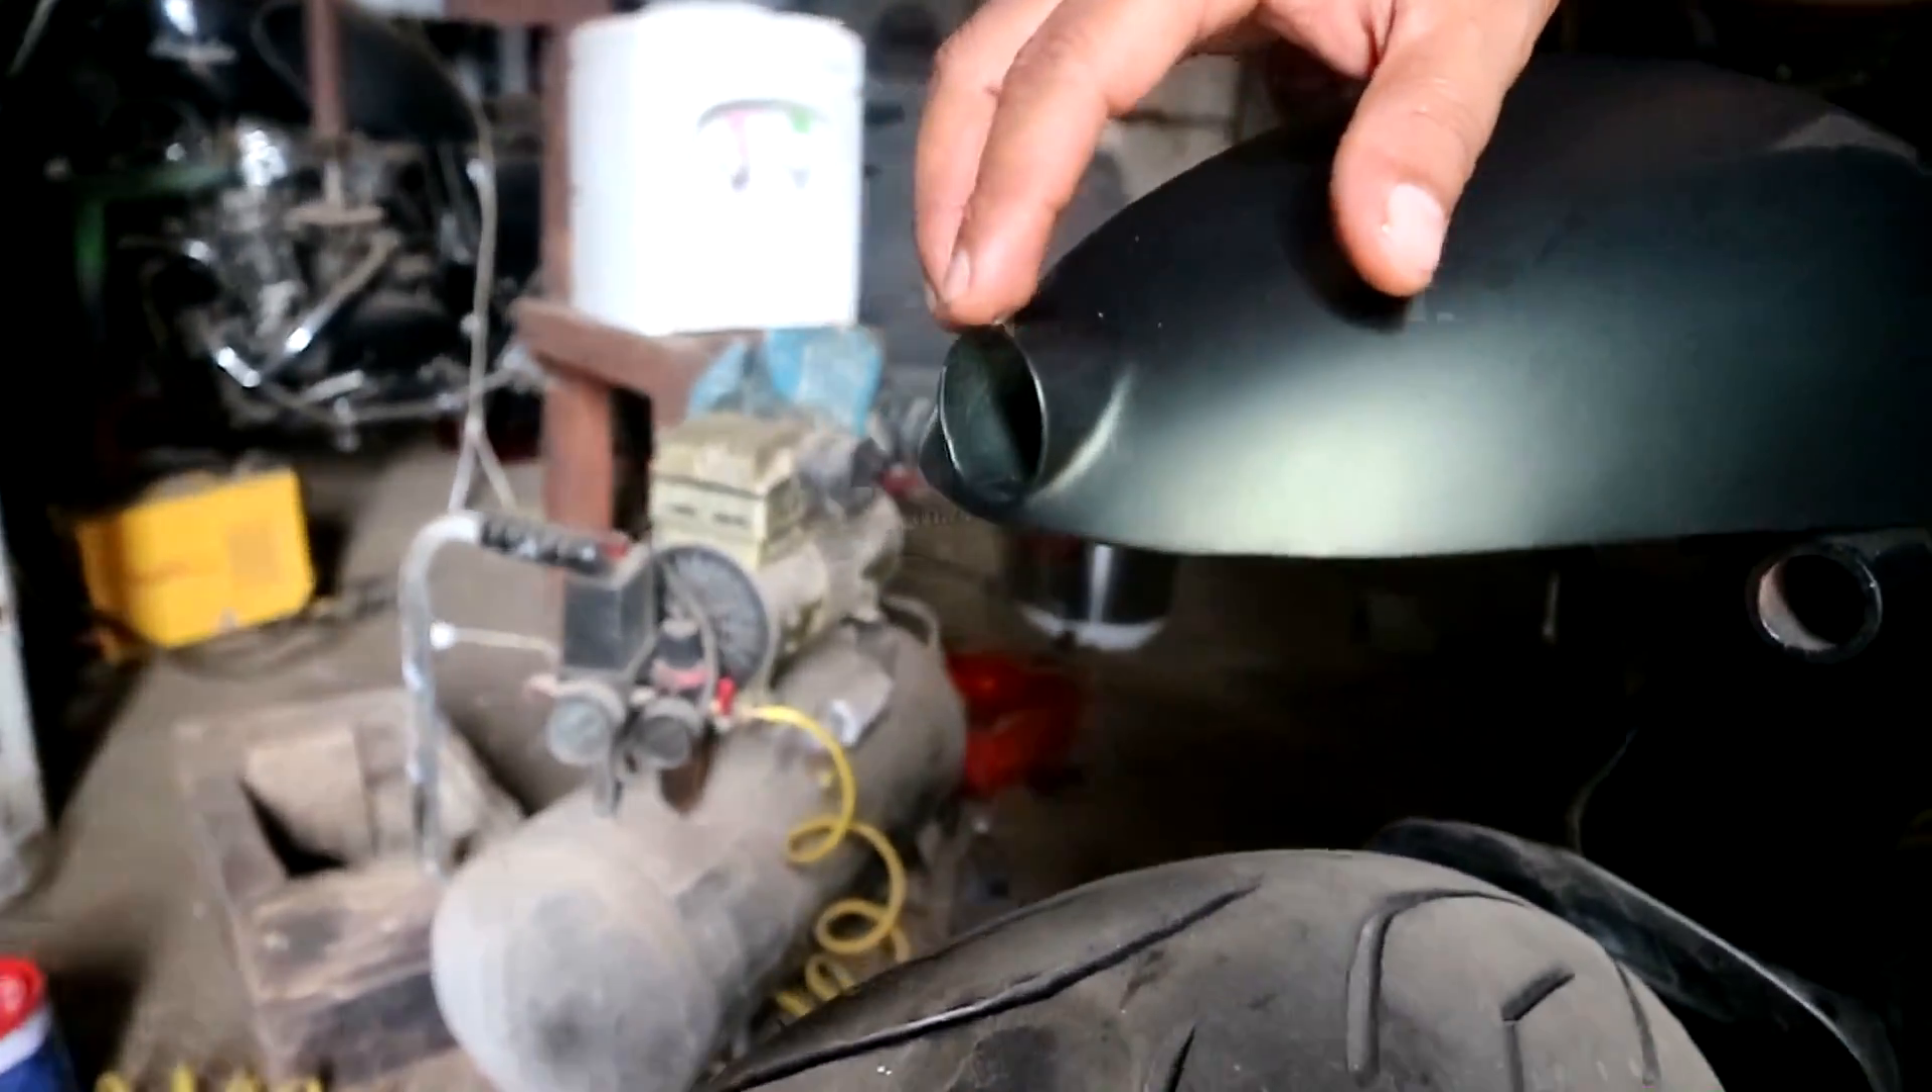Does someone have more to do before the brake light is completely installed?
Yes.